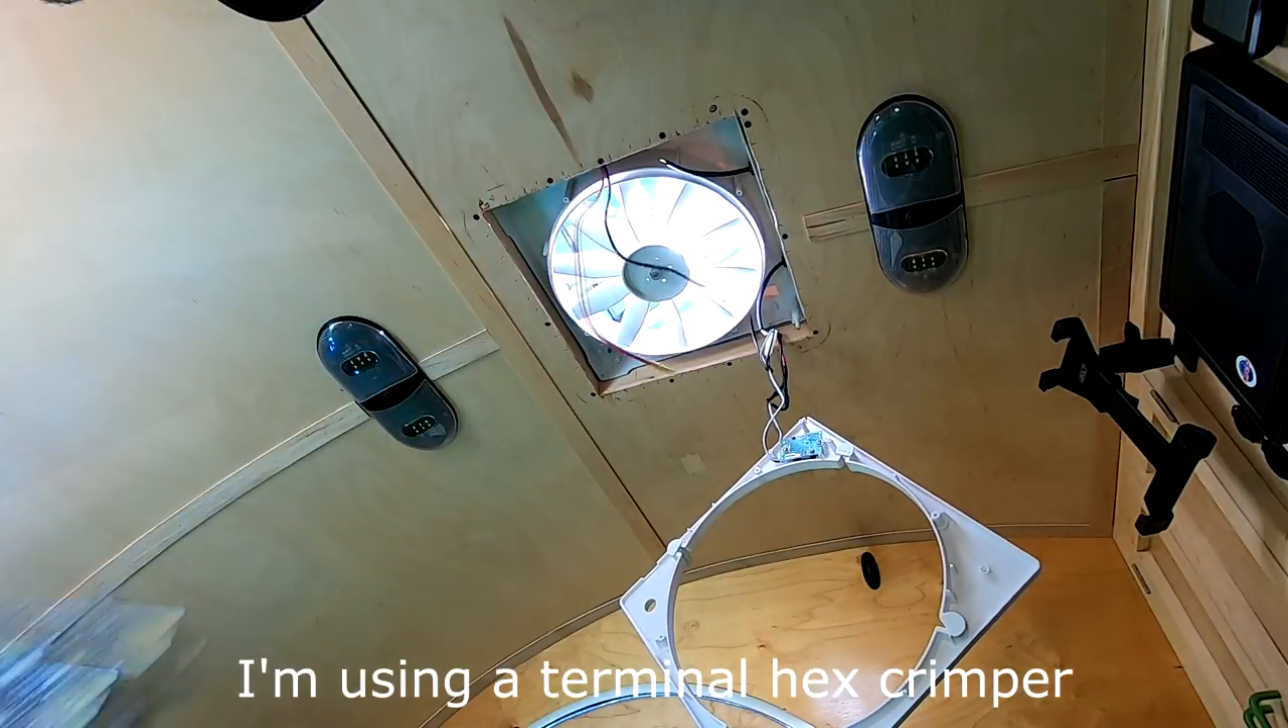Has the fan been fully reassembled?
No.